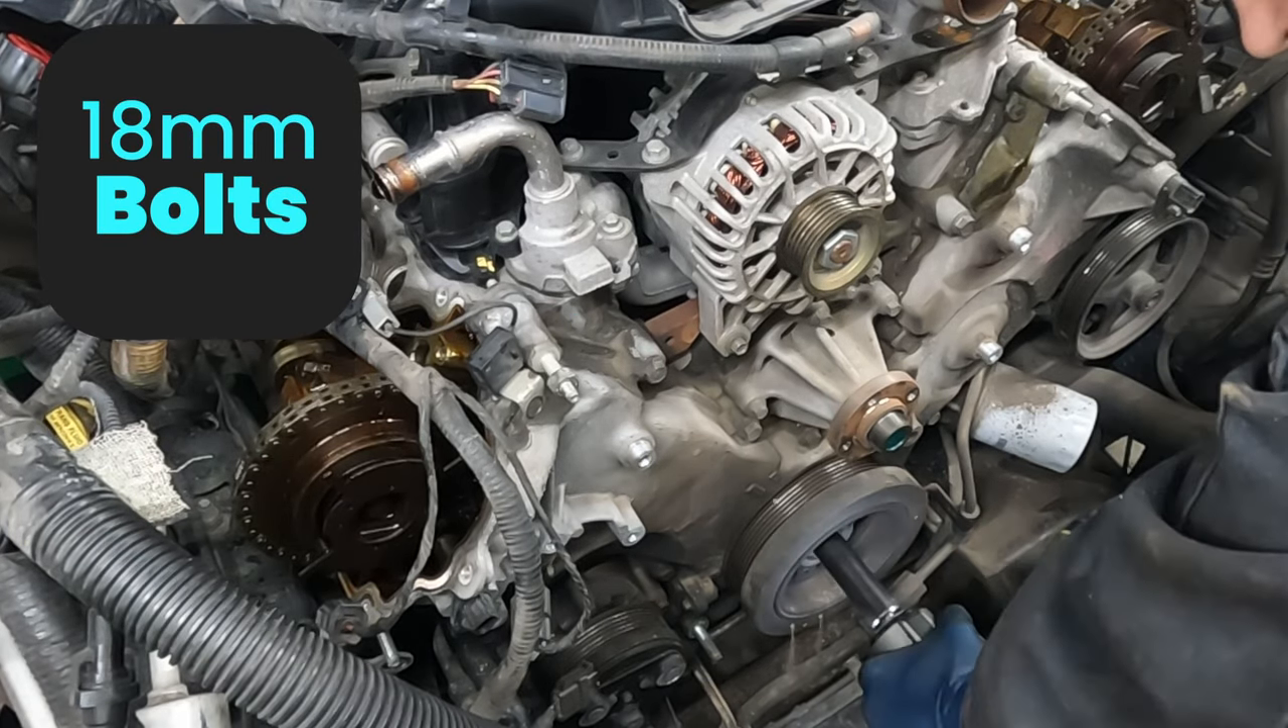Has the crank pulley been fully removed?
No.